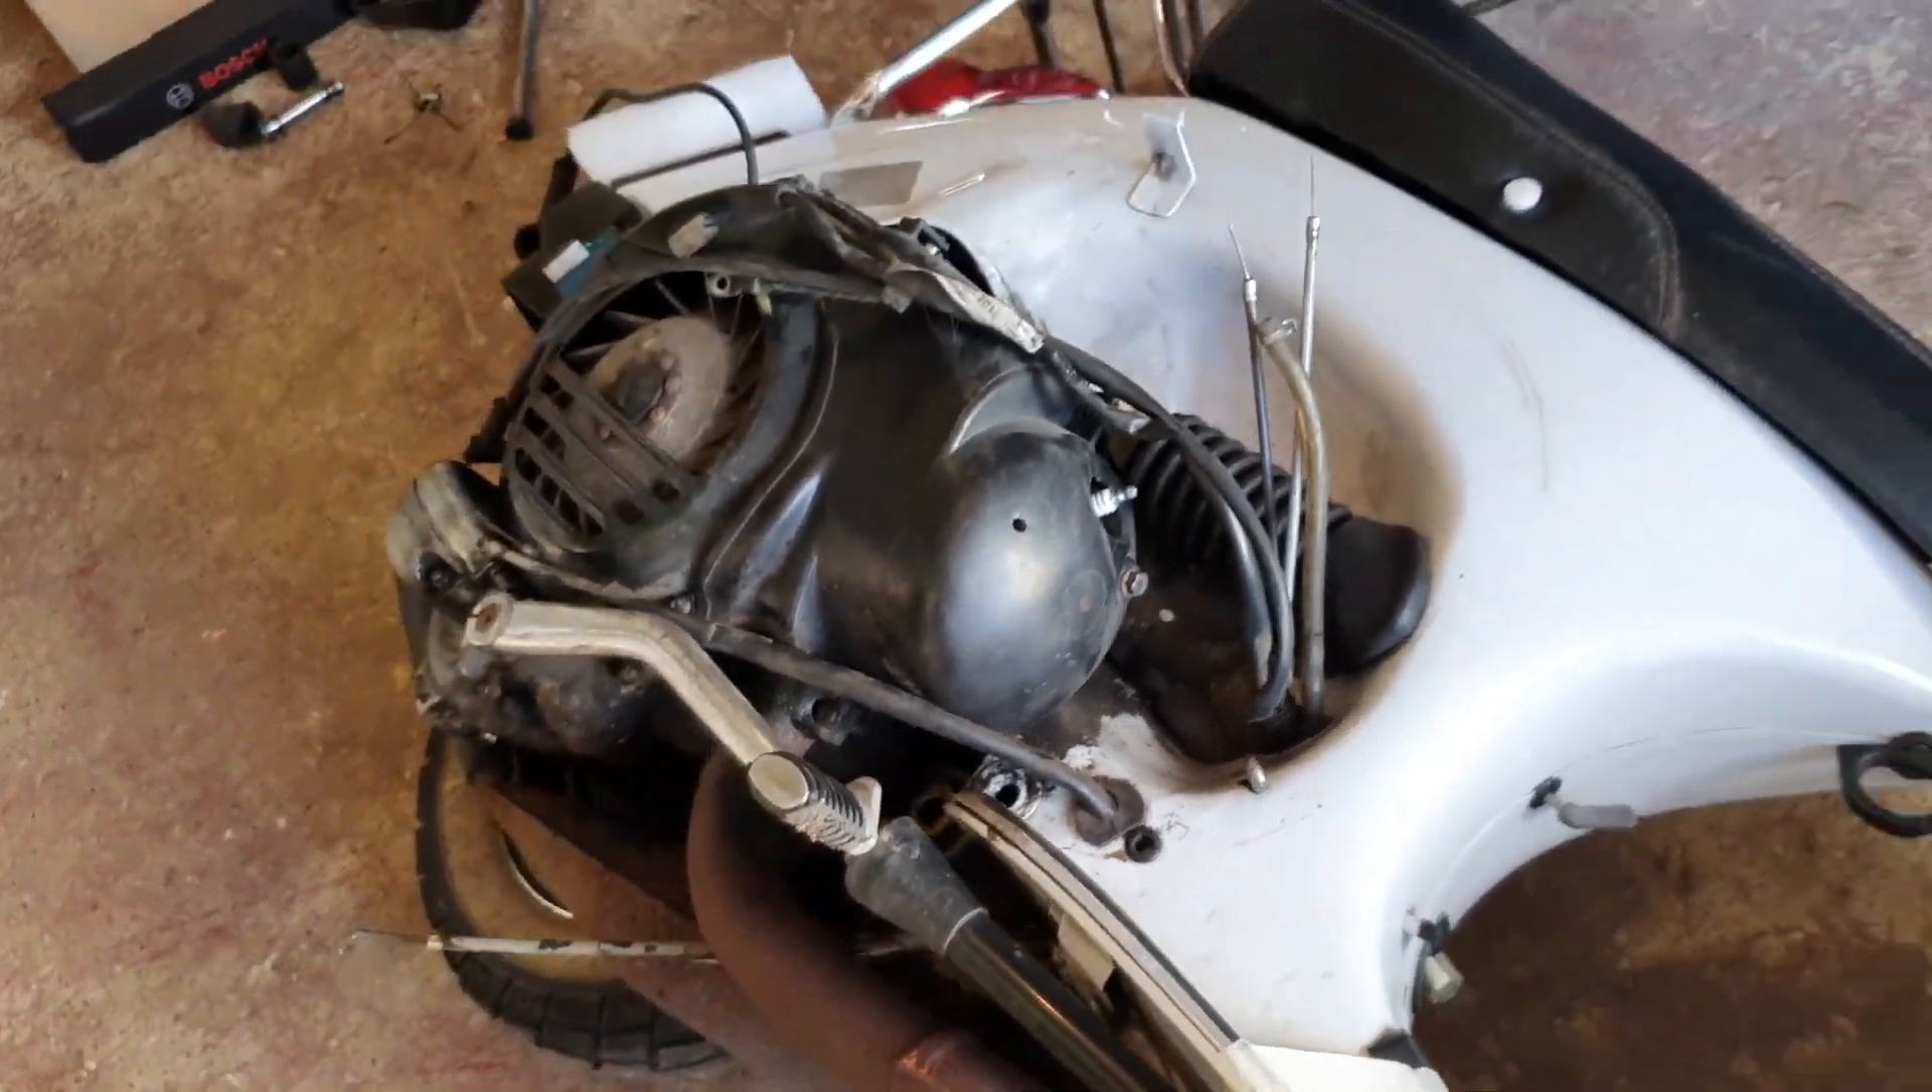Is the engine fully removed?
No.